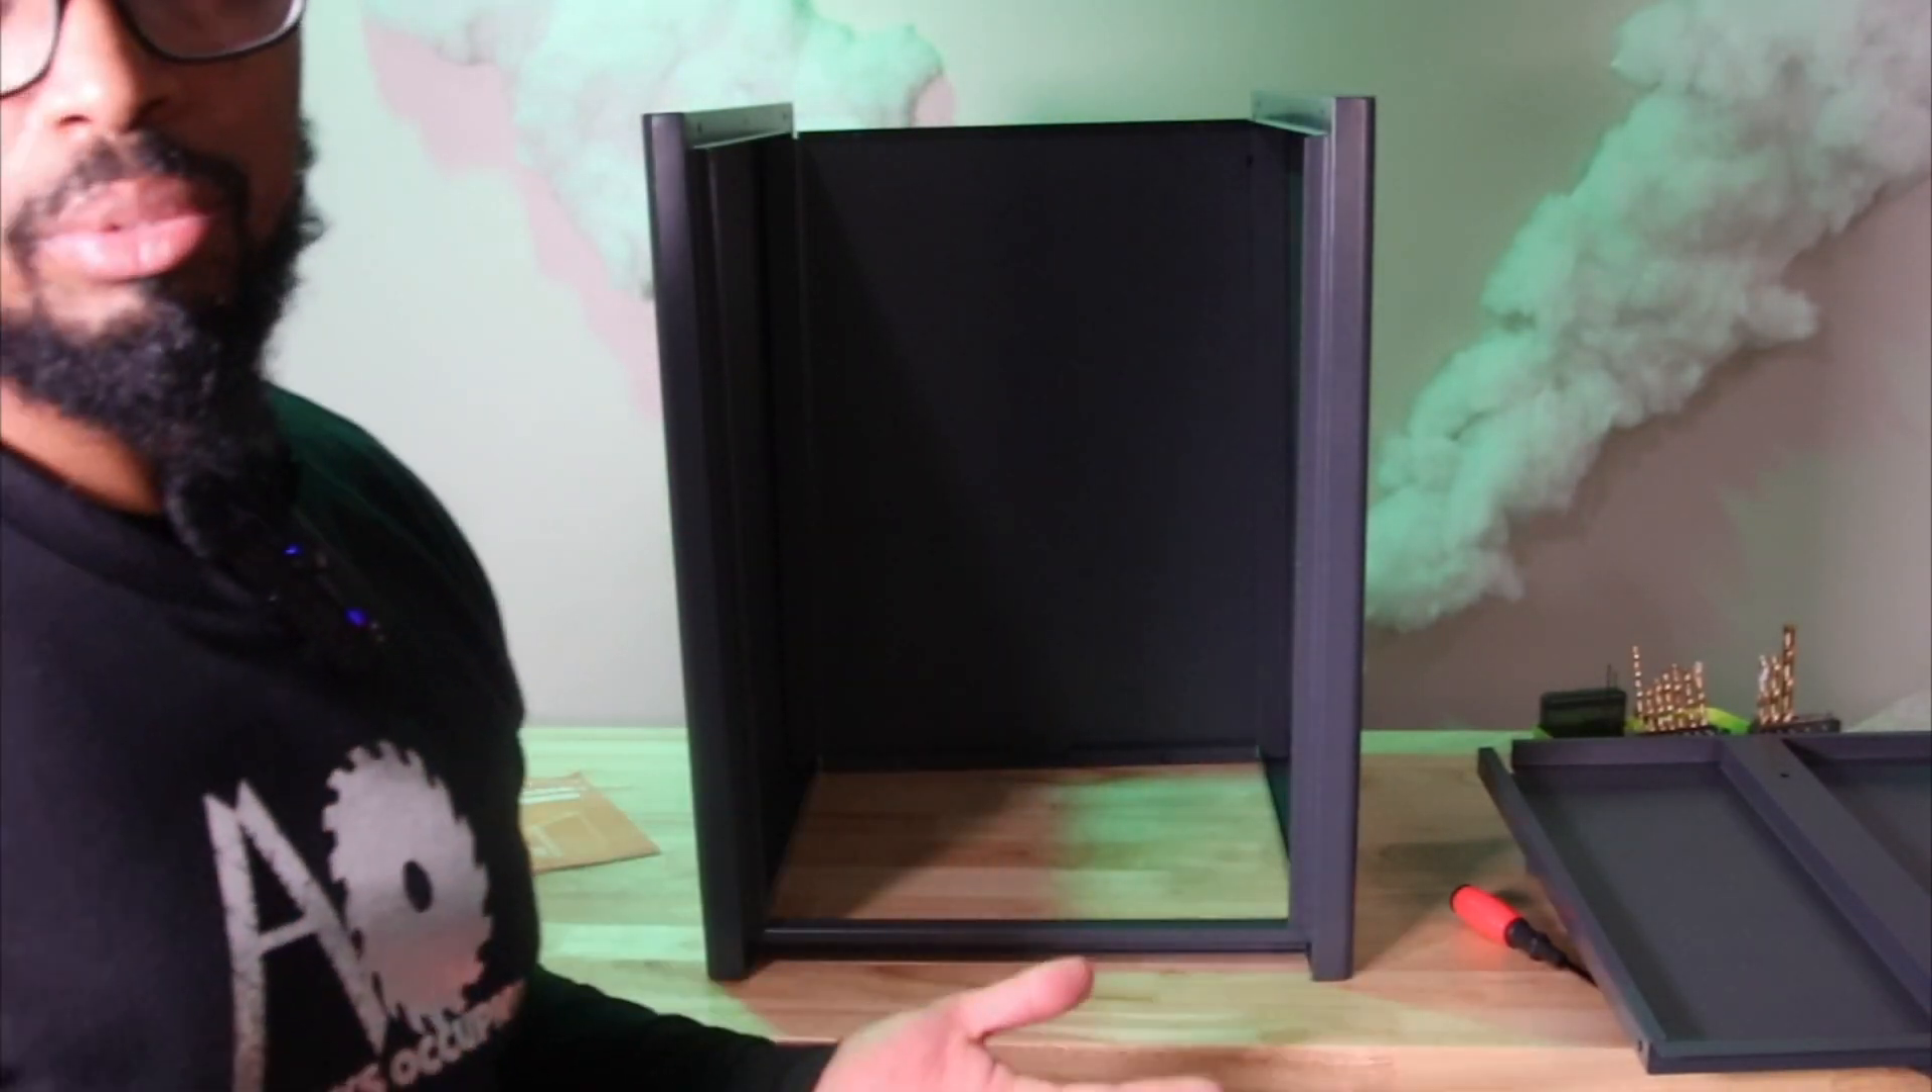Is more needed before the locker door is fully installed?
Yes.